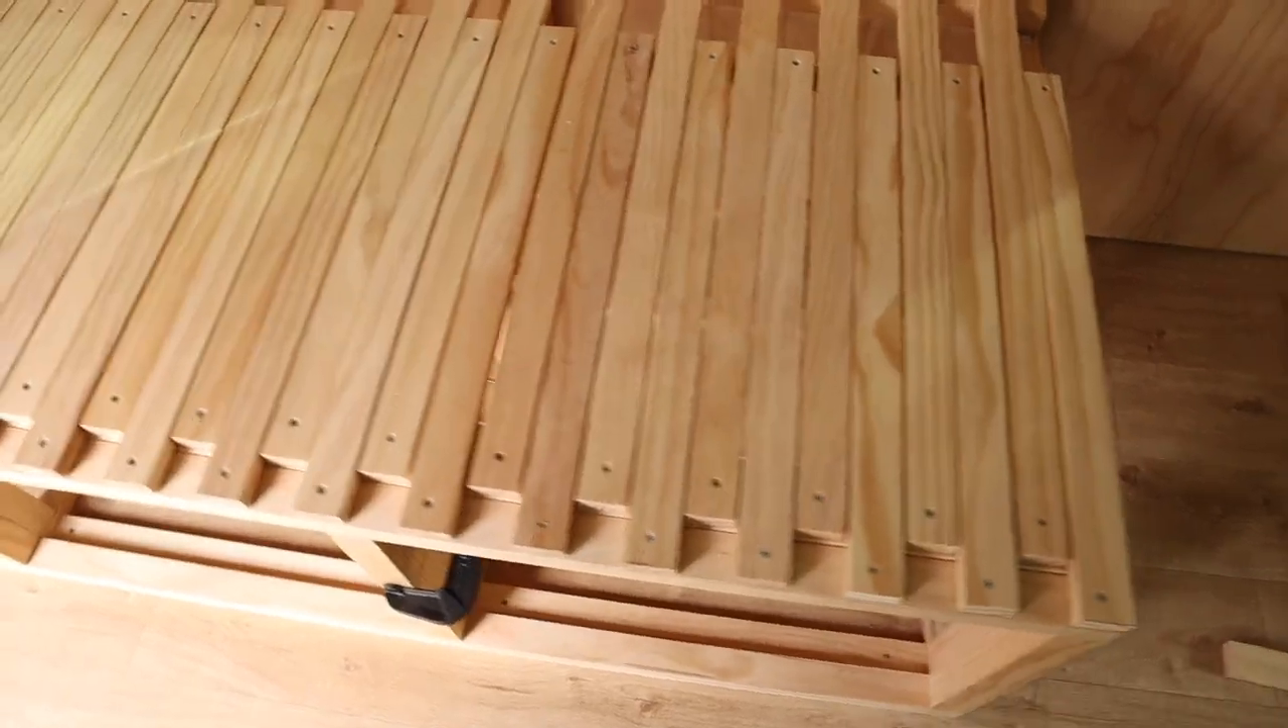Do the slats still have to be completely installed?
No.